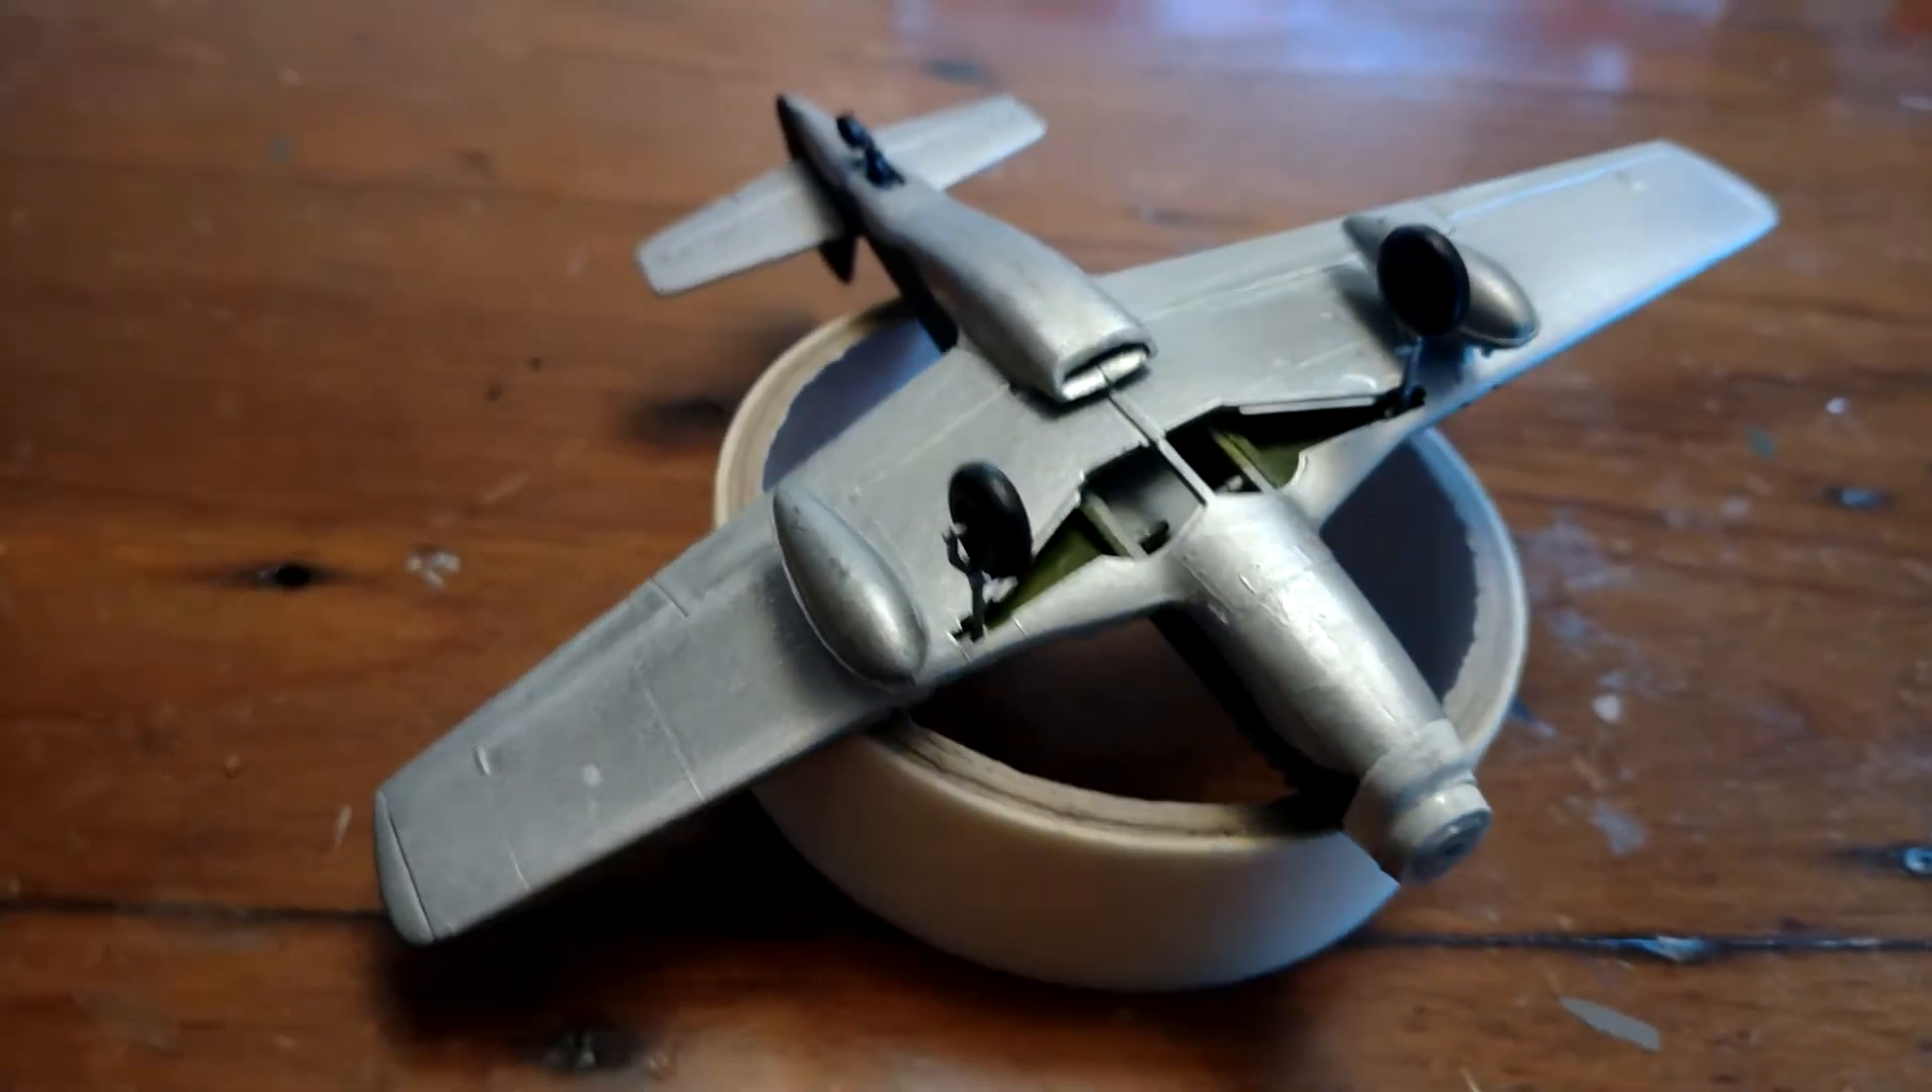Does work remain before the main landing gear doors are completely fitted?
Yes.